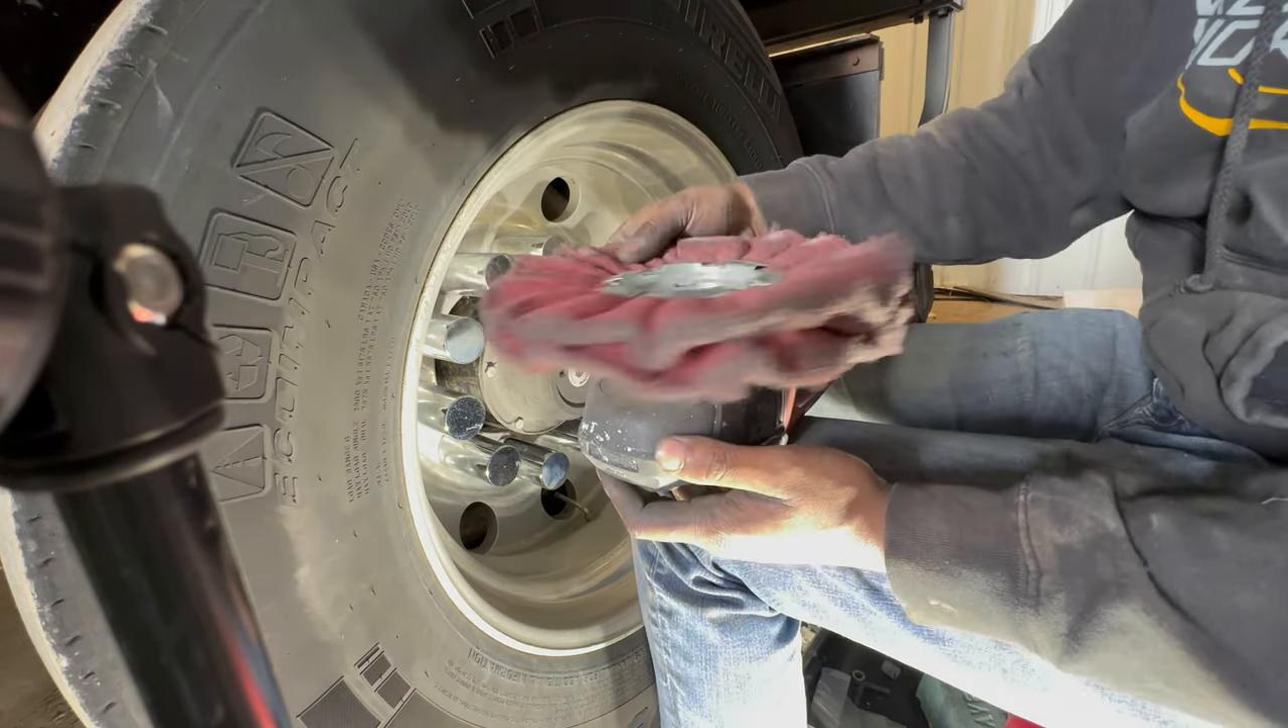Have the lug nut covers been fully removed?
No.